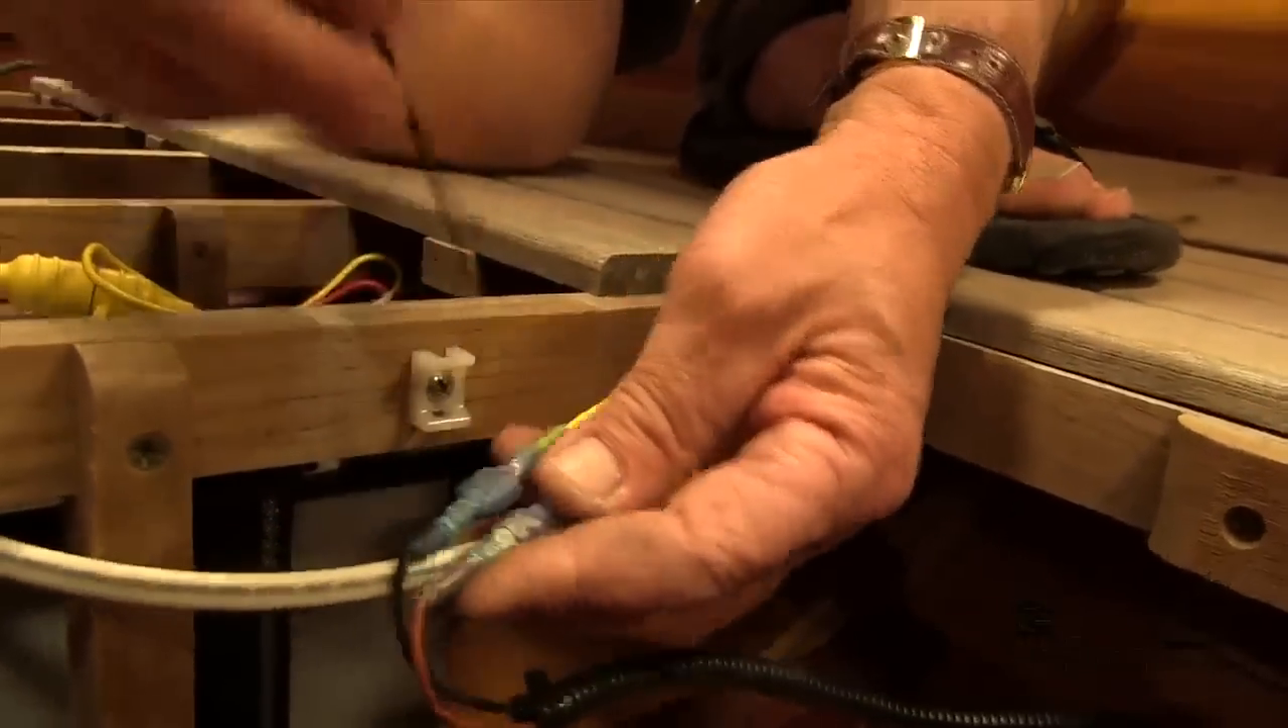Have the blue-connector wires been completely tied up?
No.